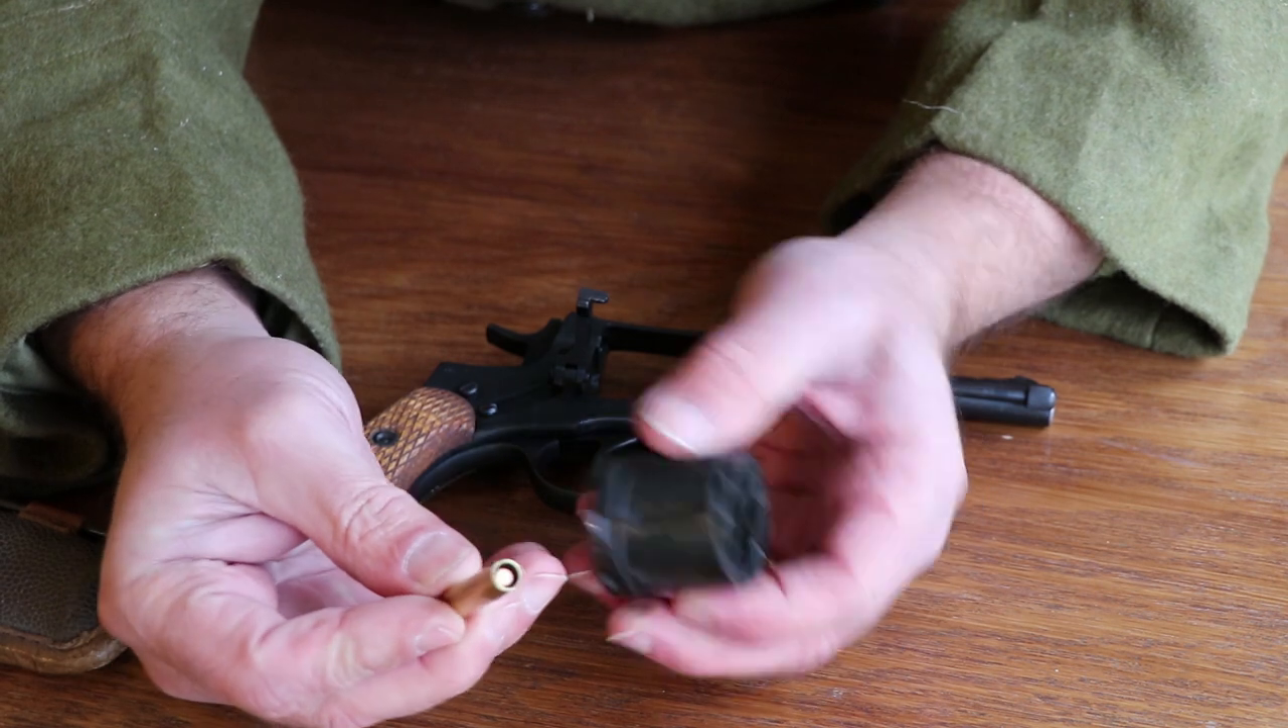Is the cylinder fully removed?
Yes.